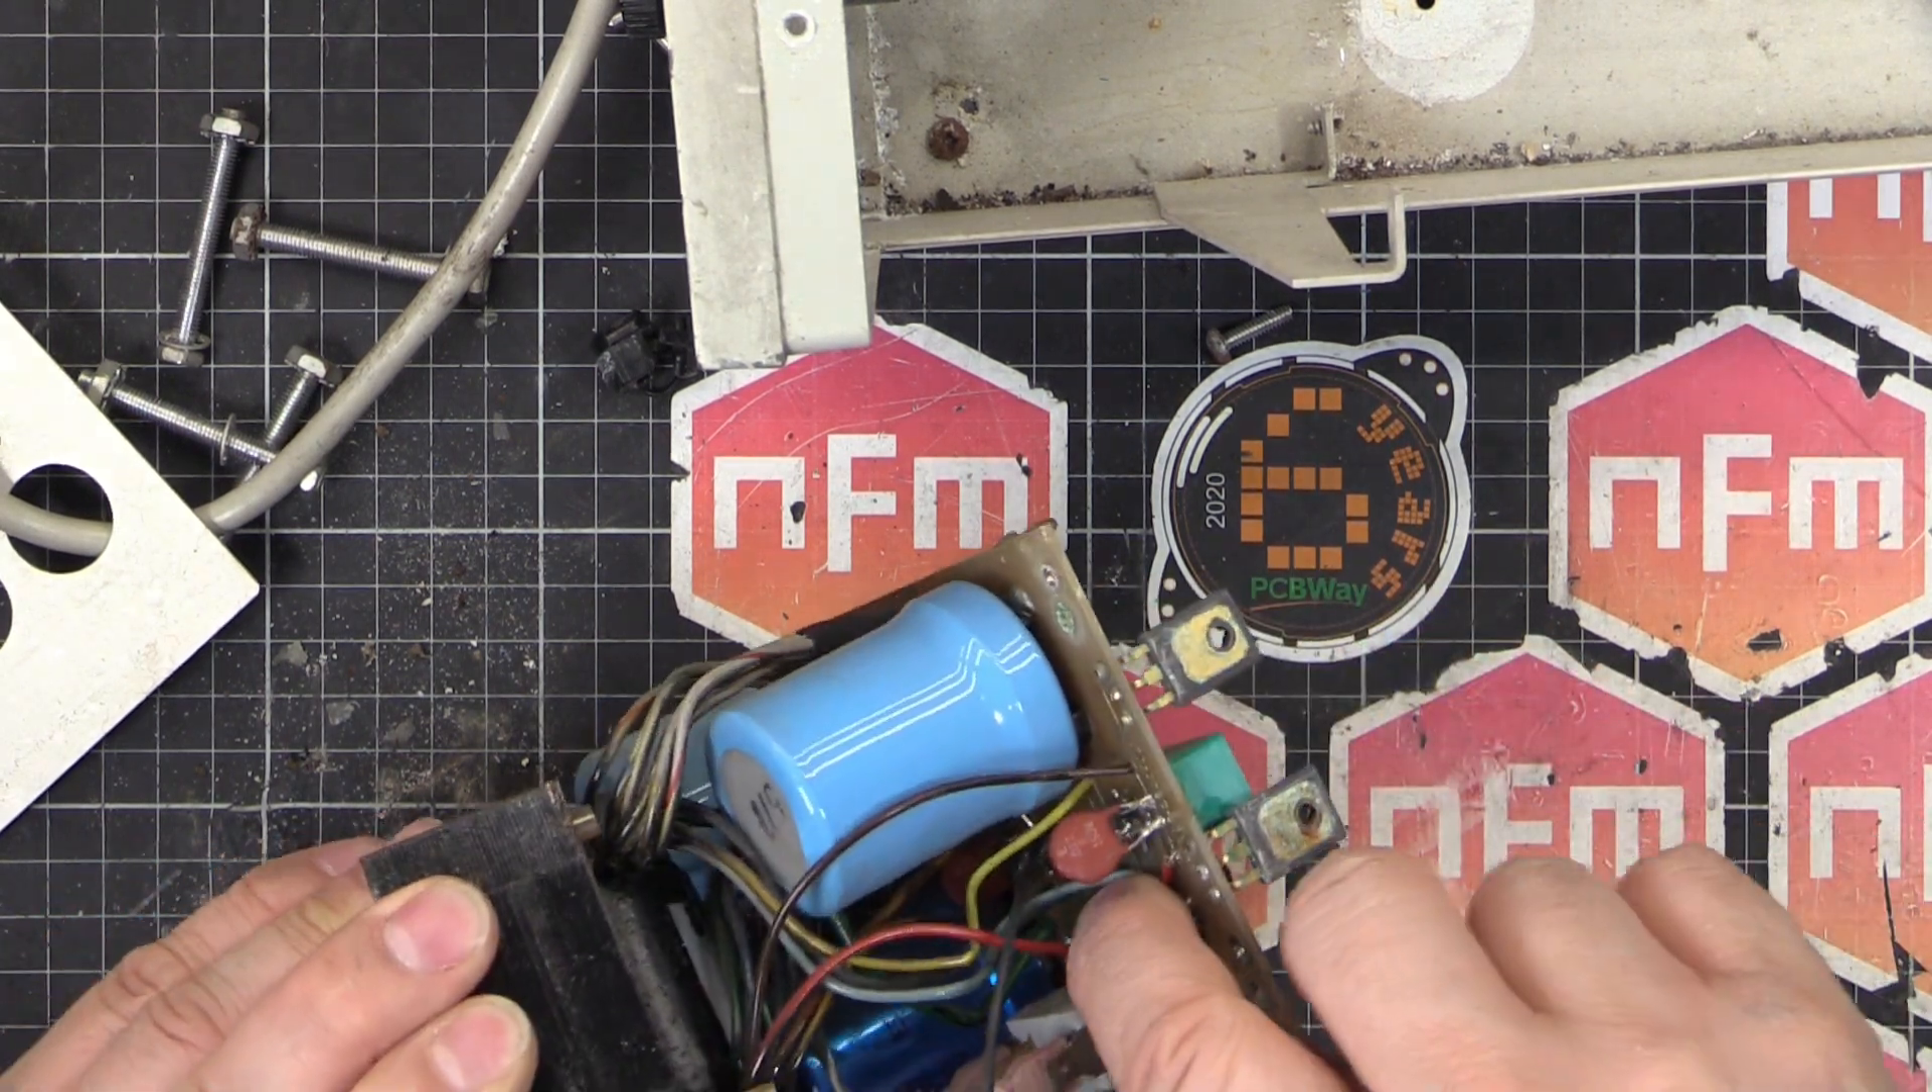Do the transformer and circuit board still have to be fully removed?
No.